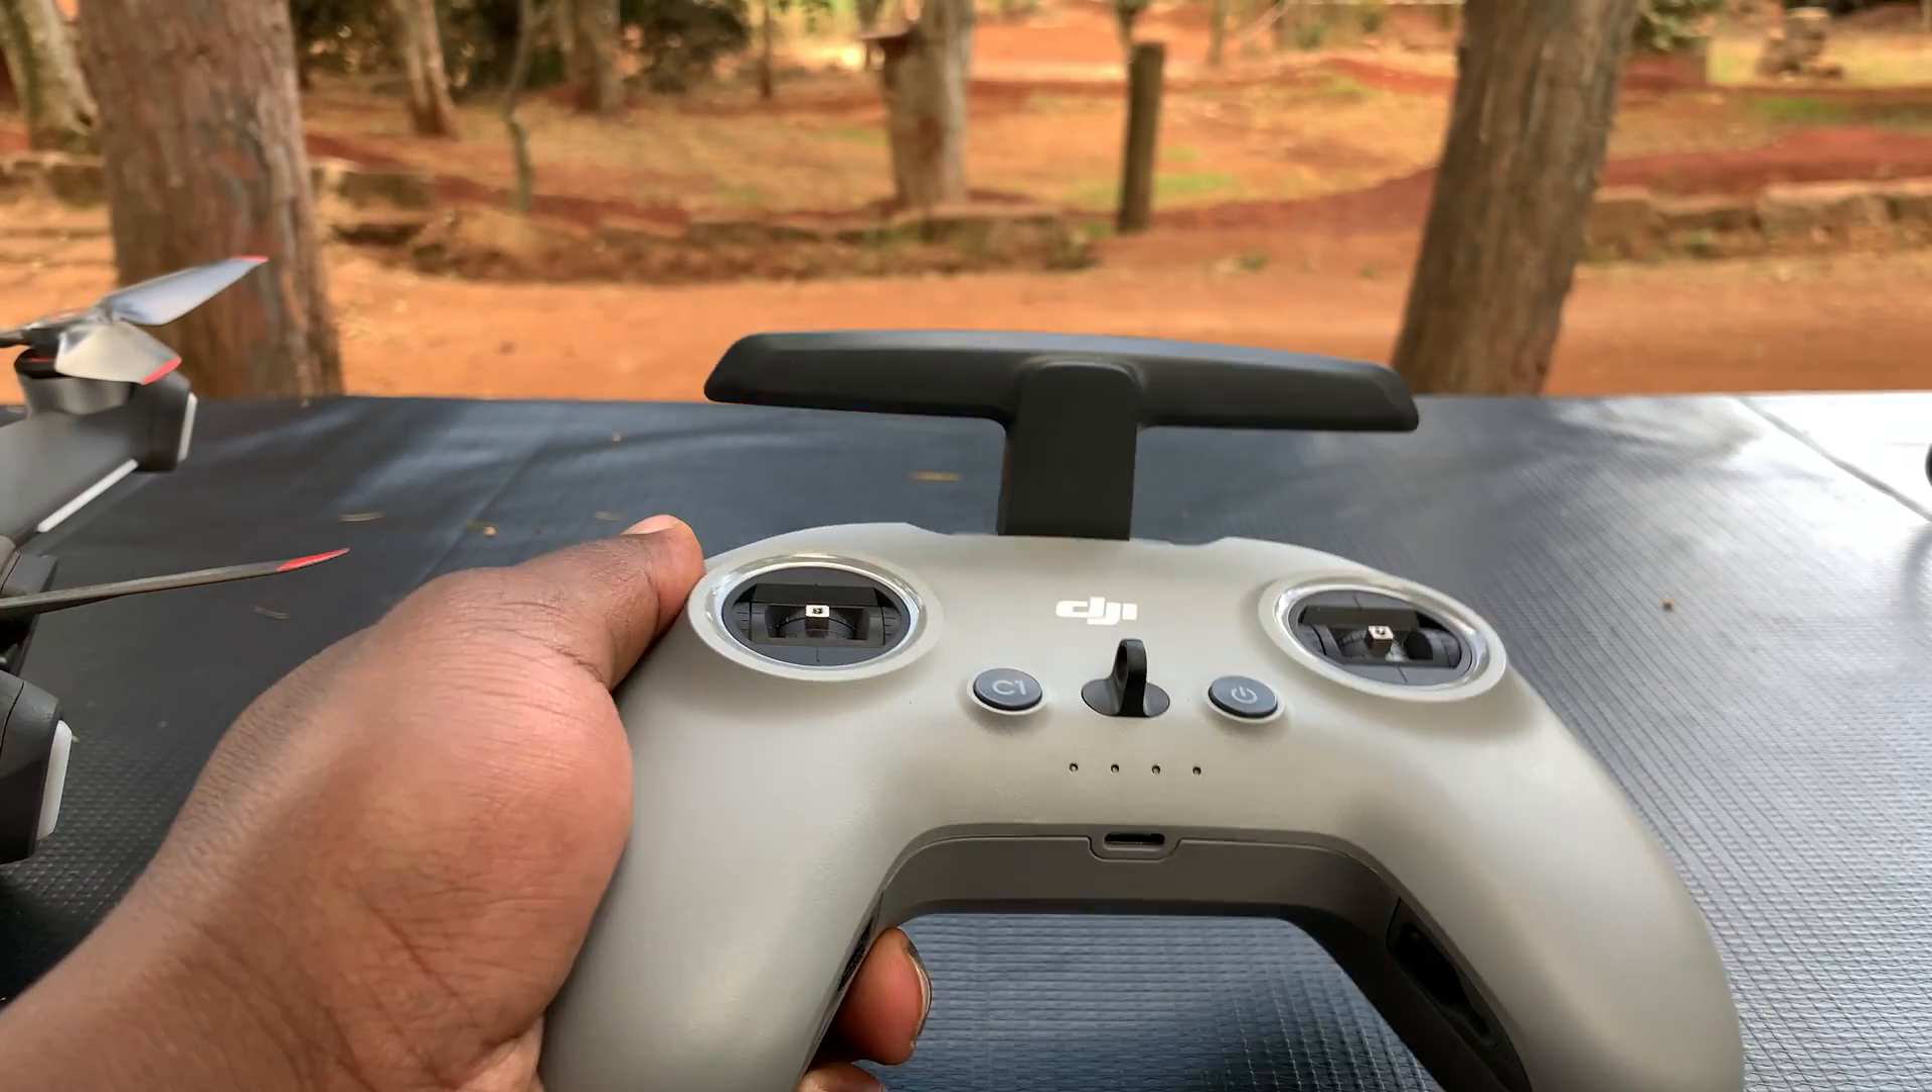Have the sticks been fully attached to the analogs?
No.